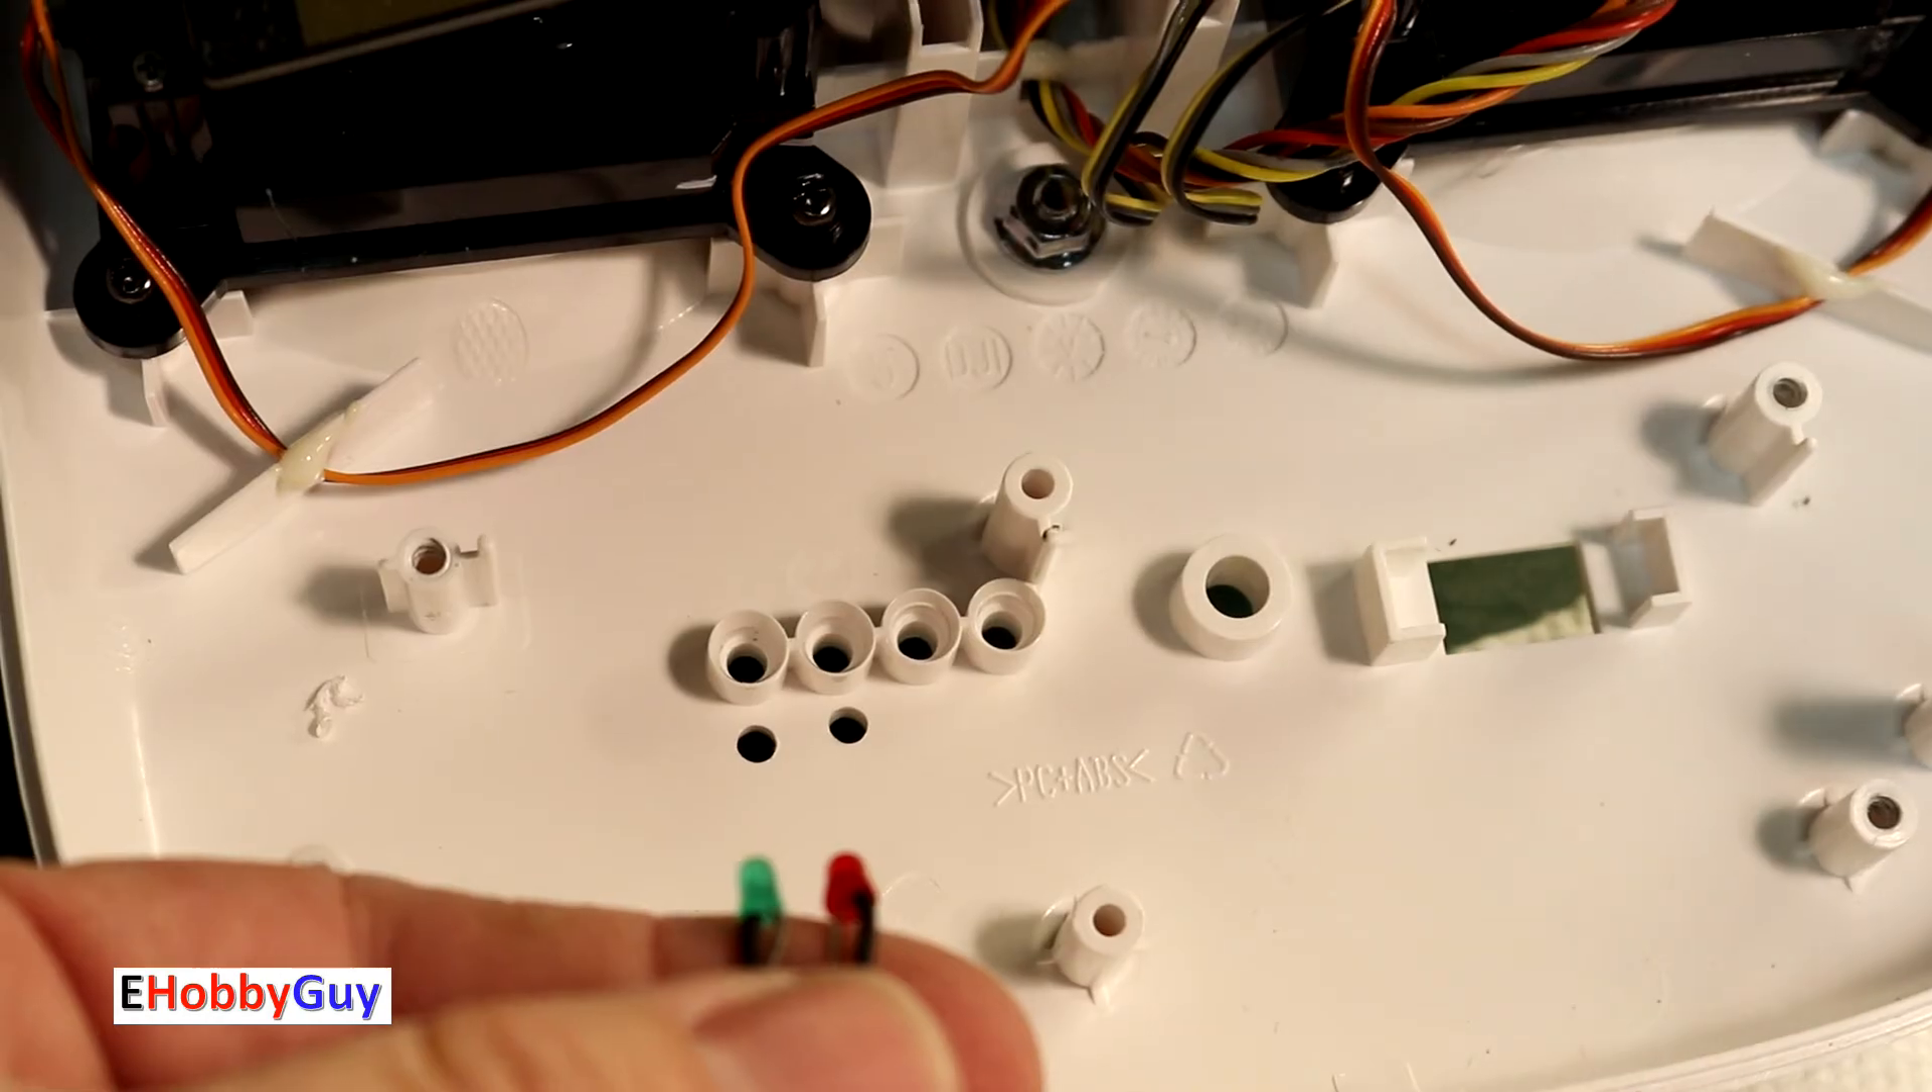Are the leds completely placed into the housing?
No.